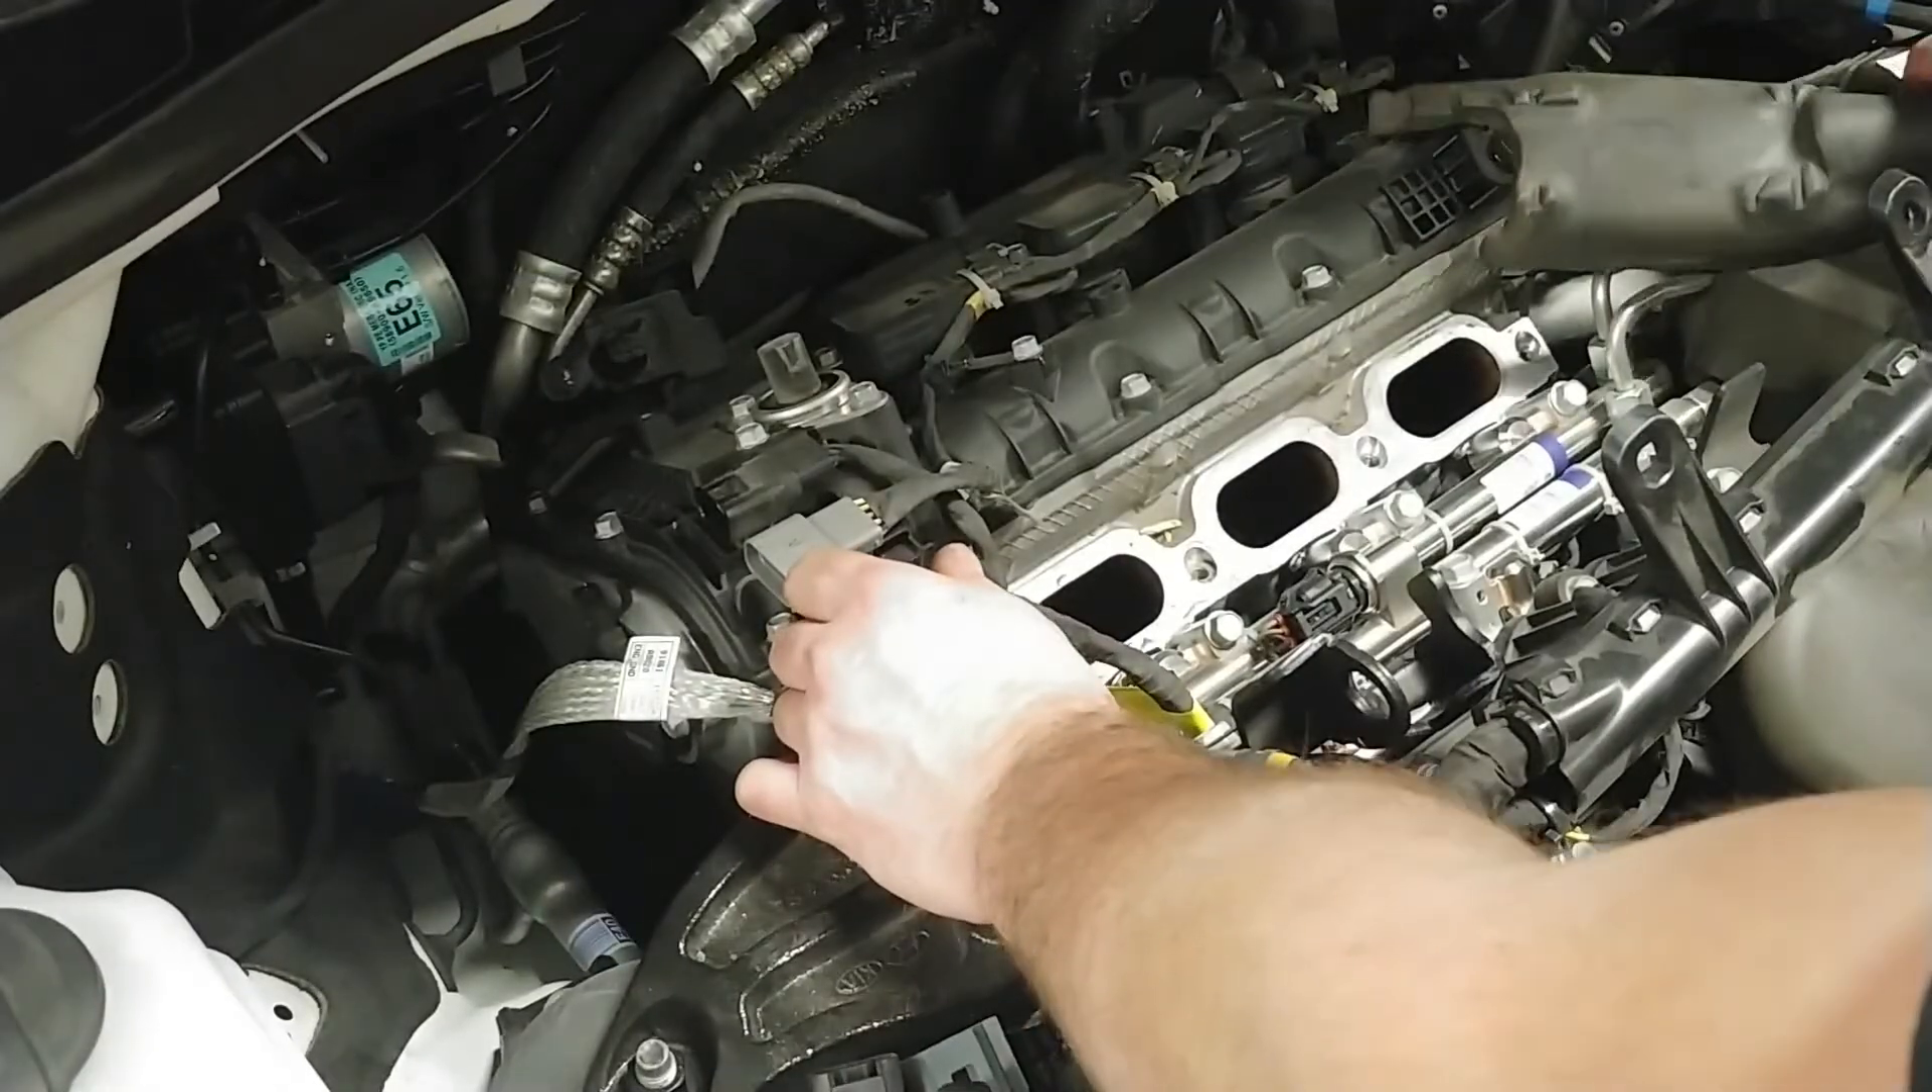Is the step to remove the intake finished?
Yes.